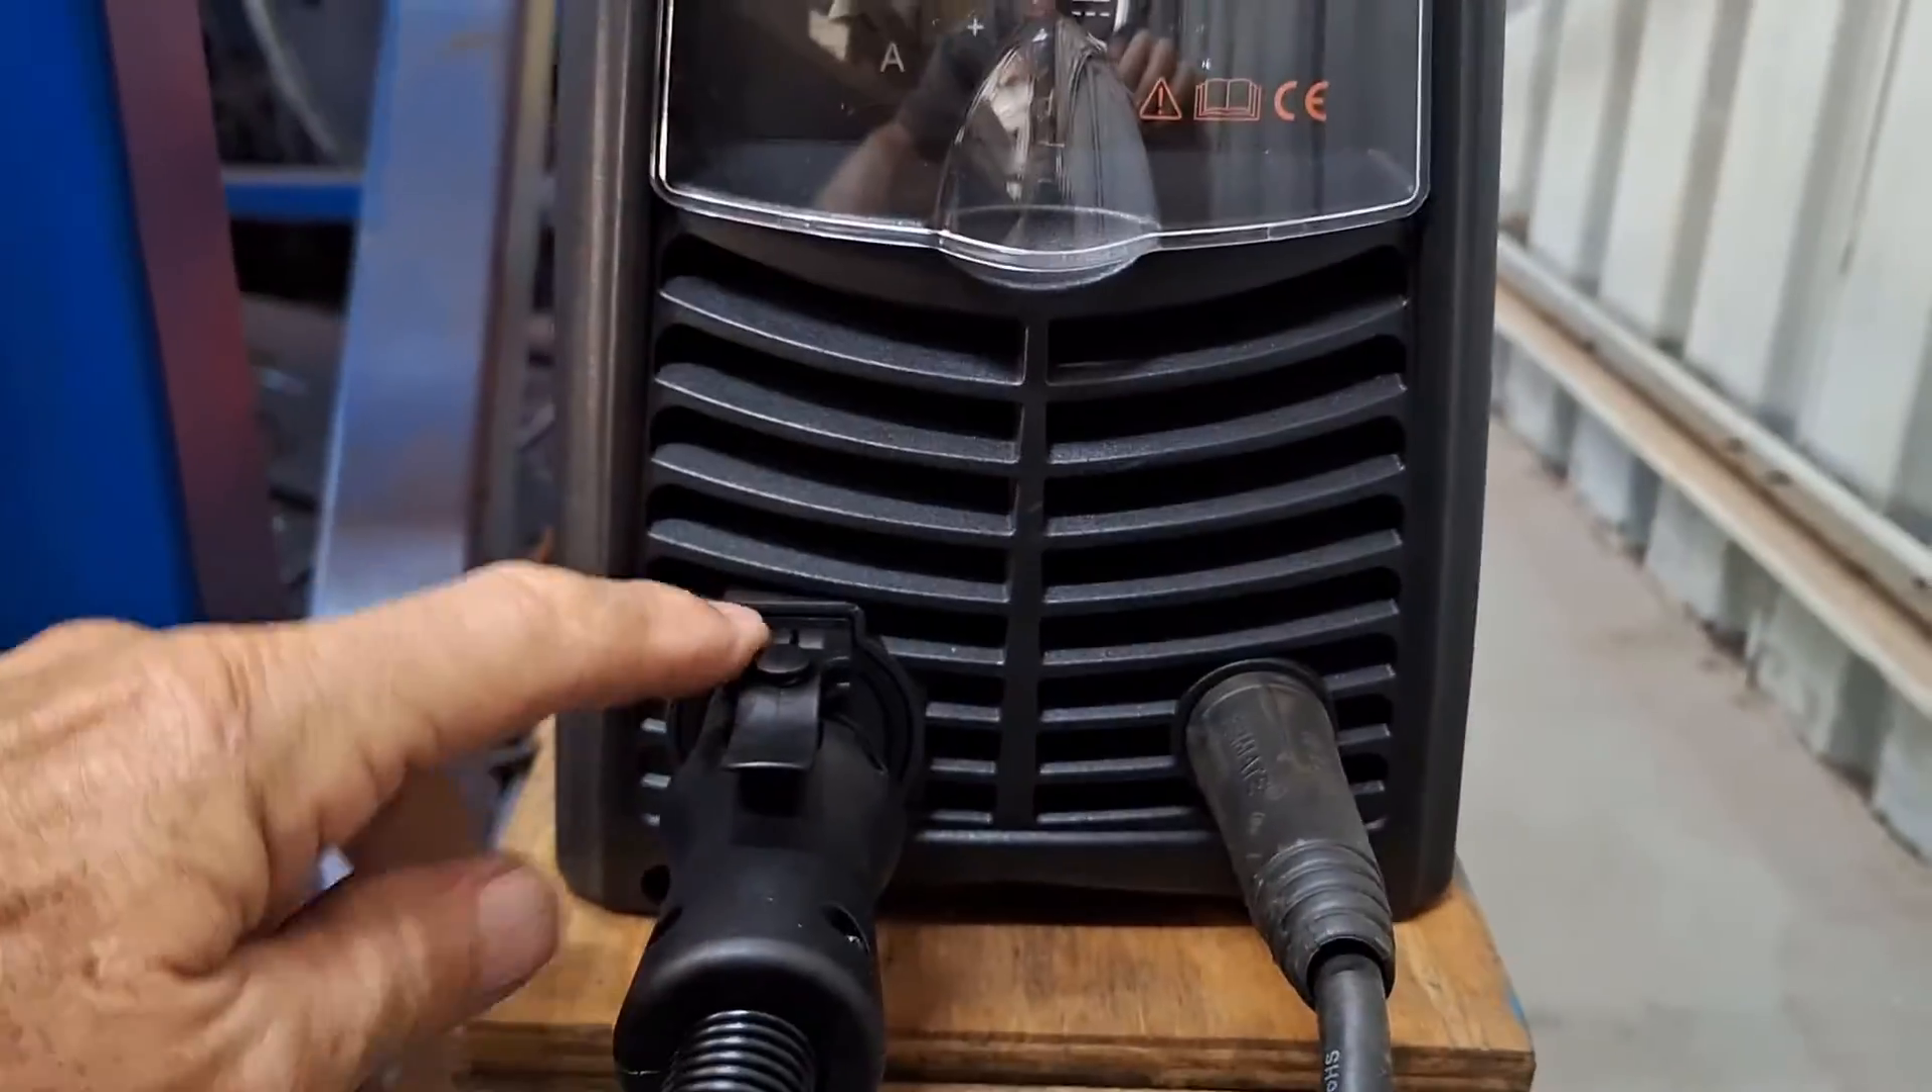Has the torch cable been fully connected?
Yes.